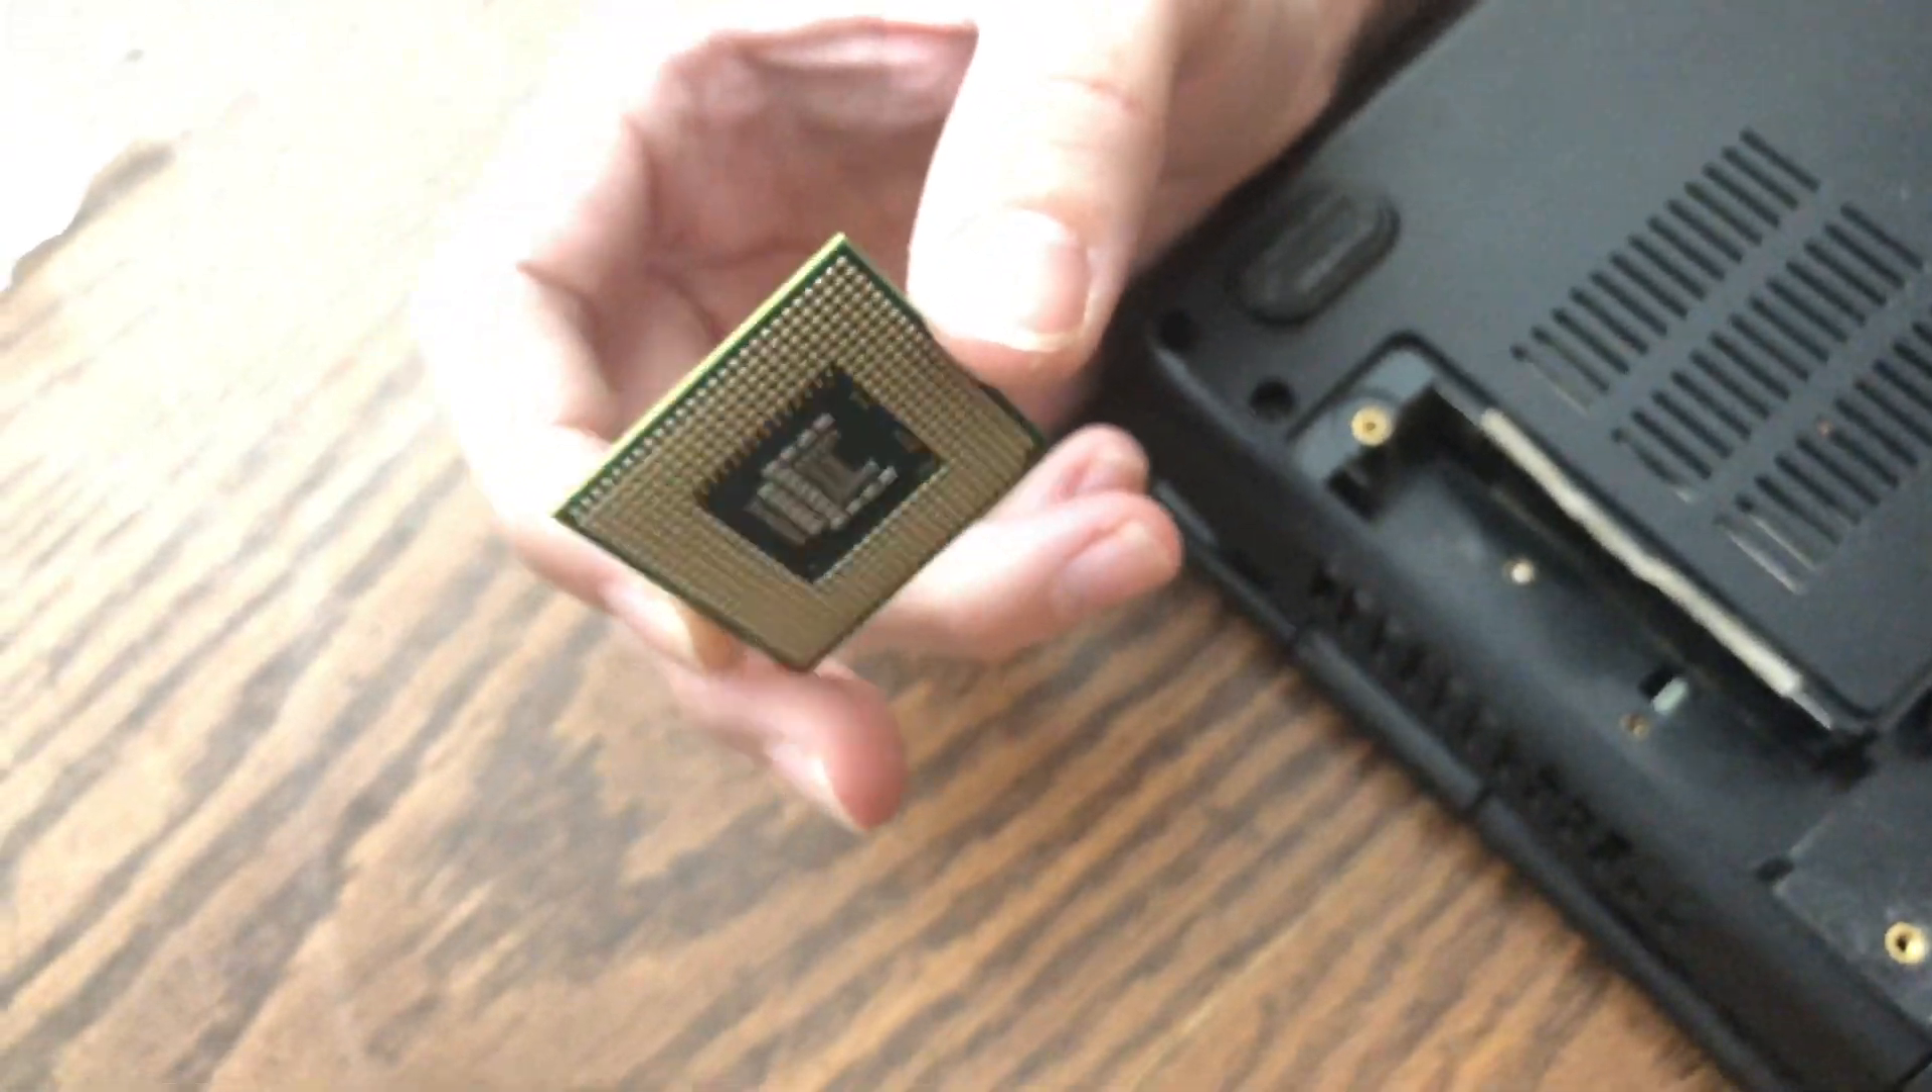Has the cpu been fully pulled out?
Yes.